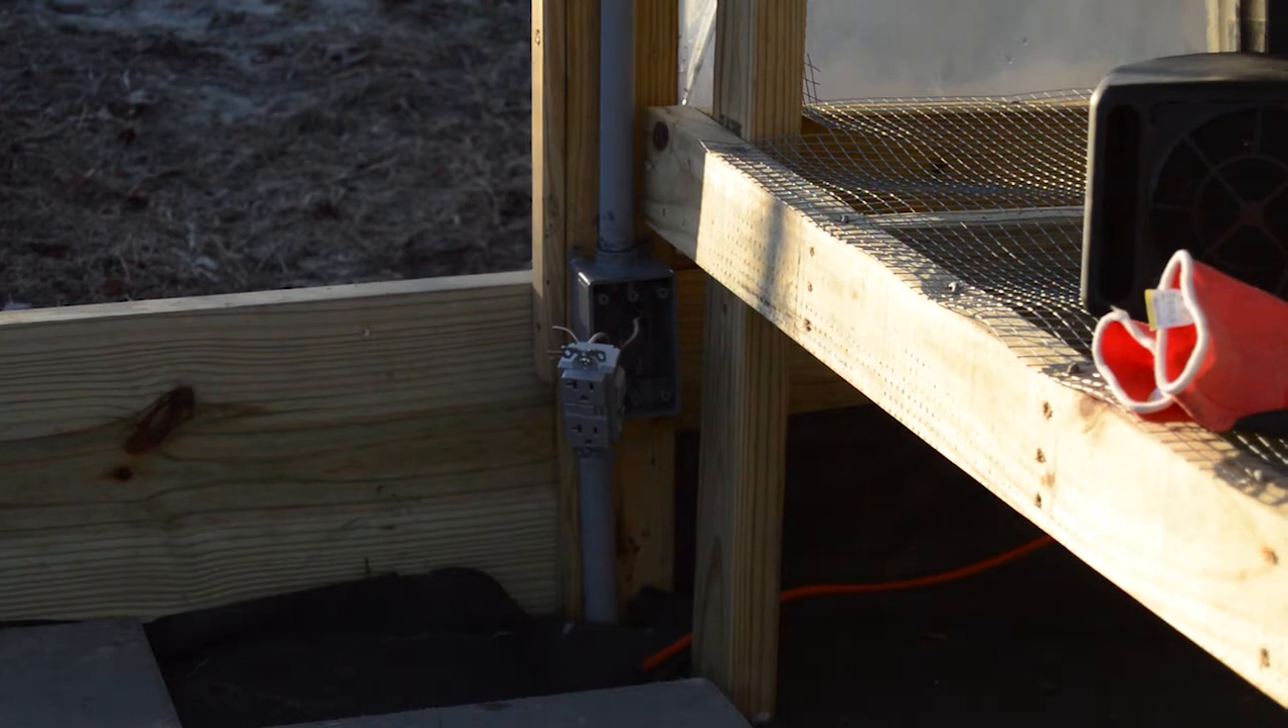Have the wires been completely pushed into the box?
No.